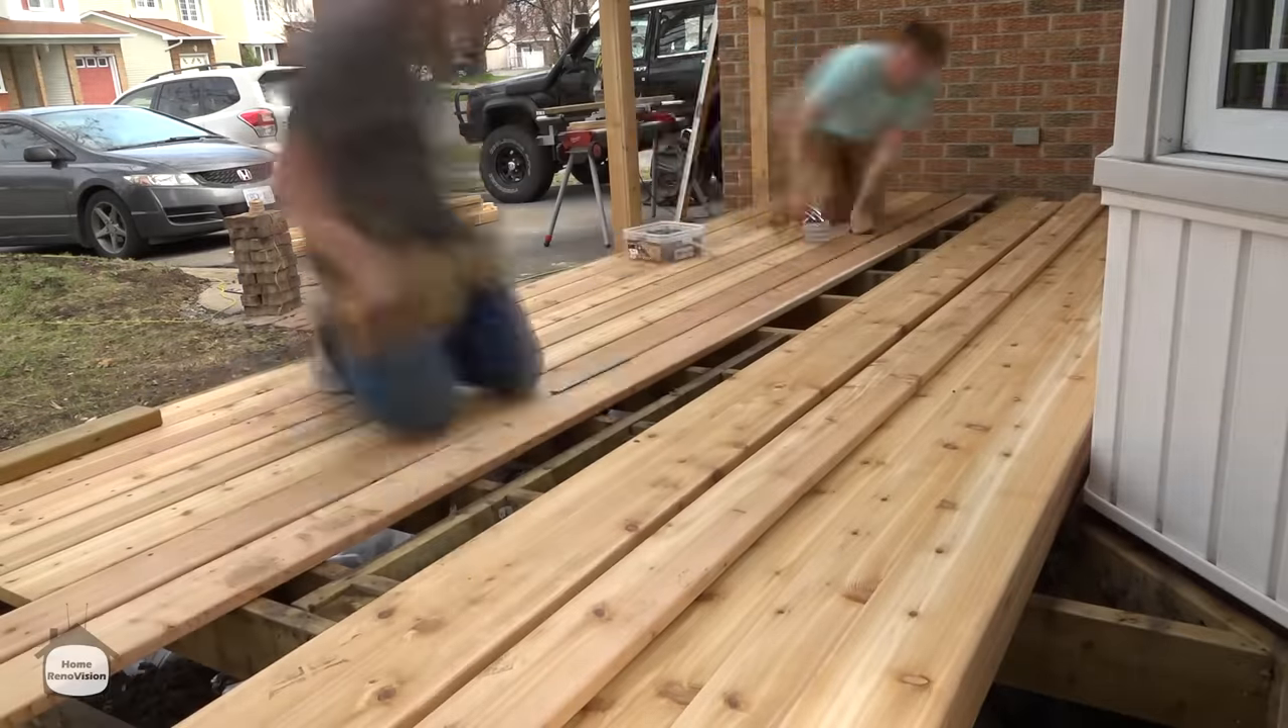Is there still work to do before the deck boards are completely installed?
Yes.